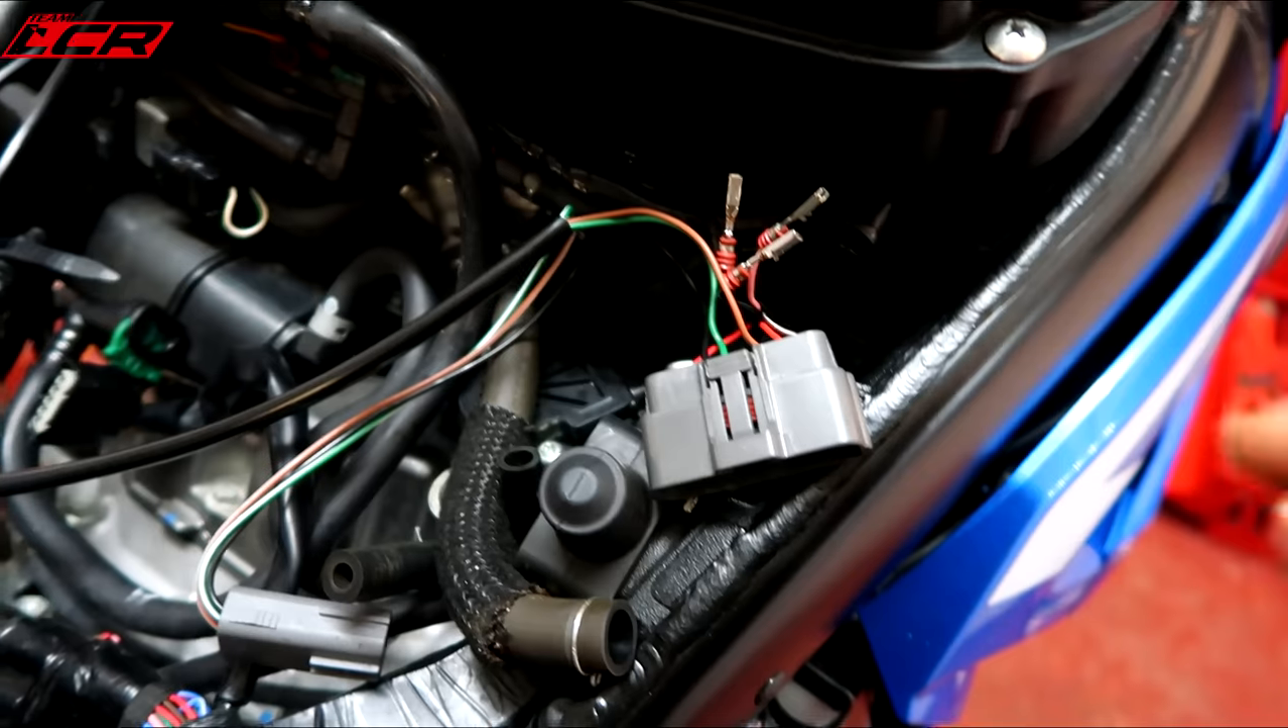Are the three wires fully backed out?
Yes.